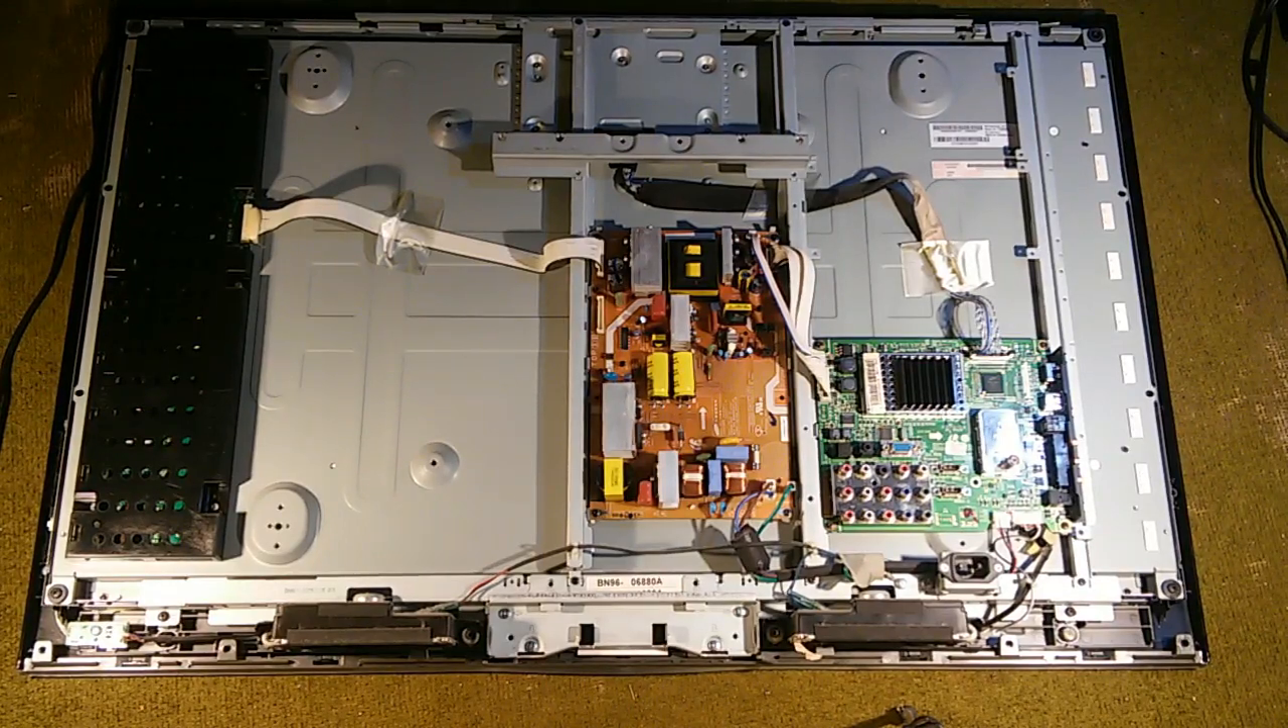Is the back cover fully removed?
Yes.